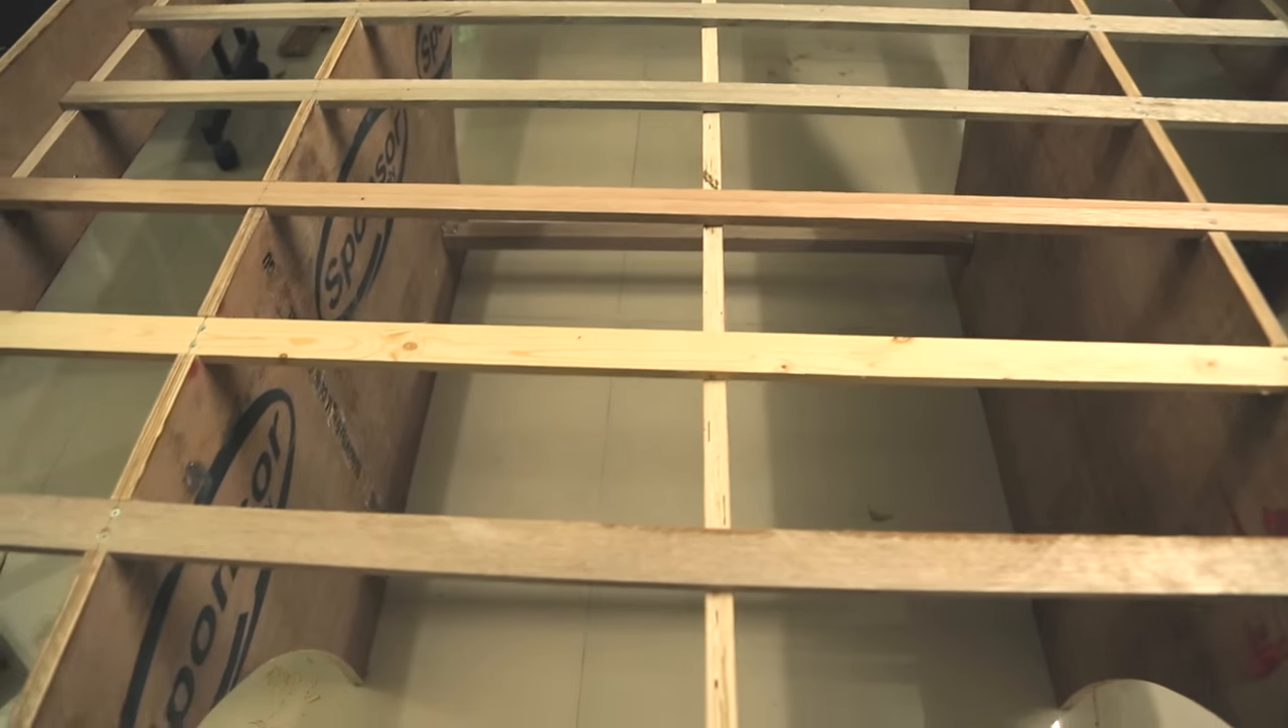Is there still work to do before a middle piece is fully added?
No.